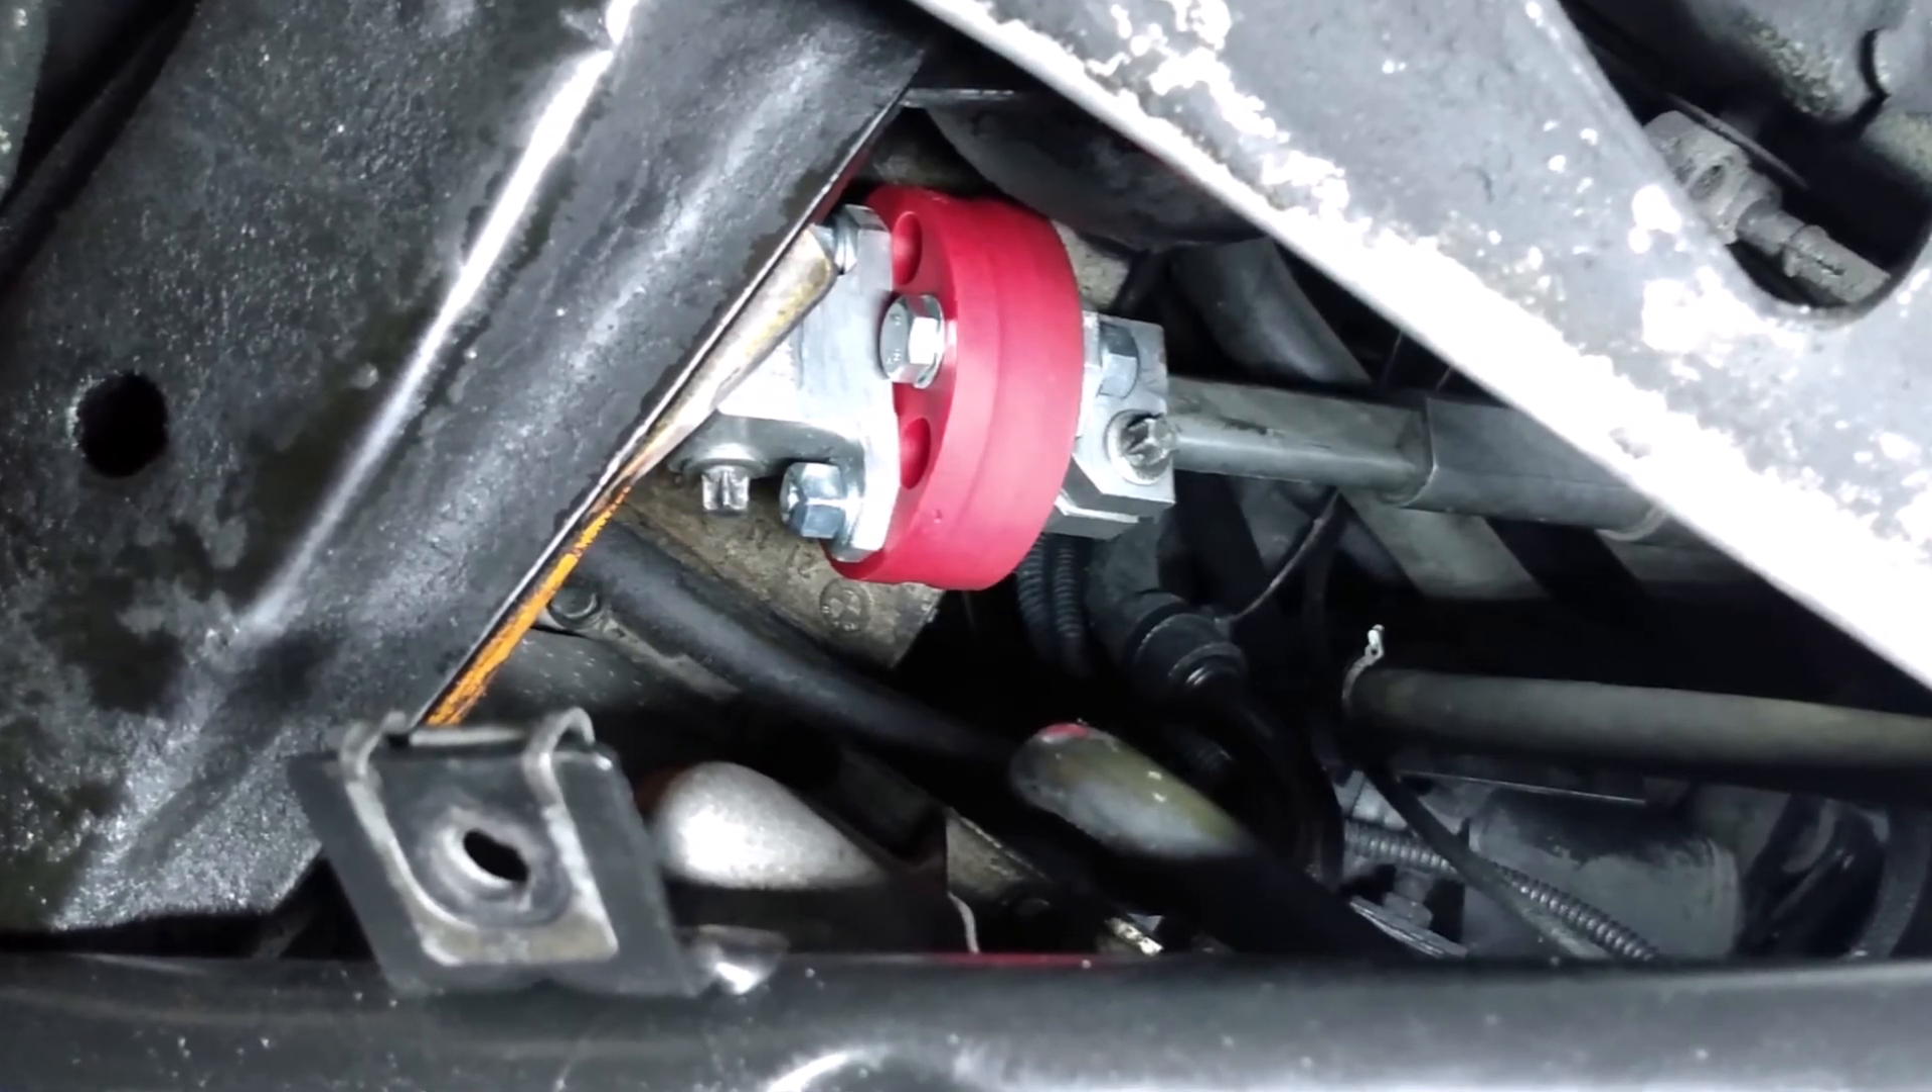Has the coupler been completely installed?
Yes.